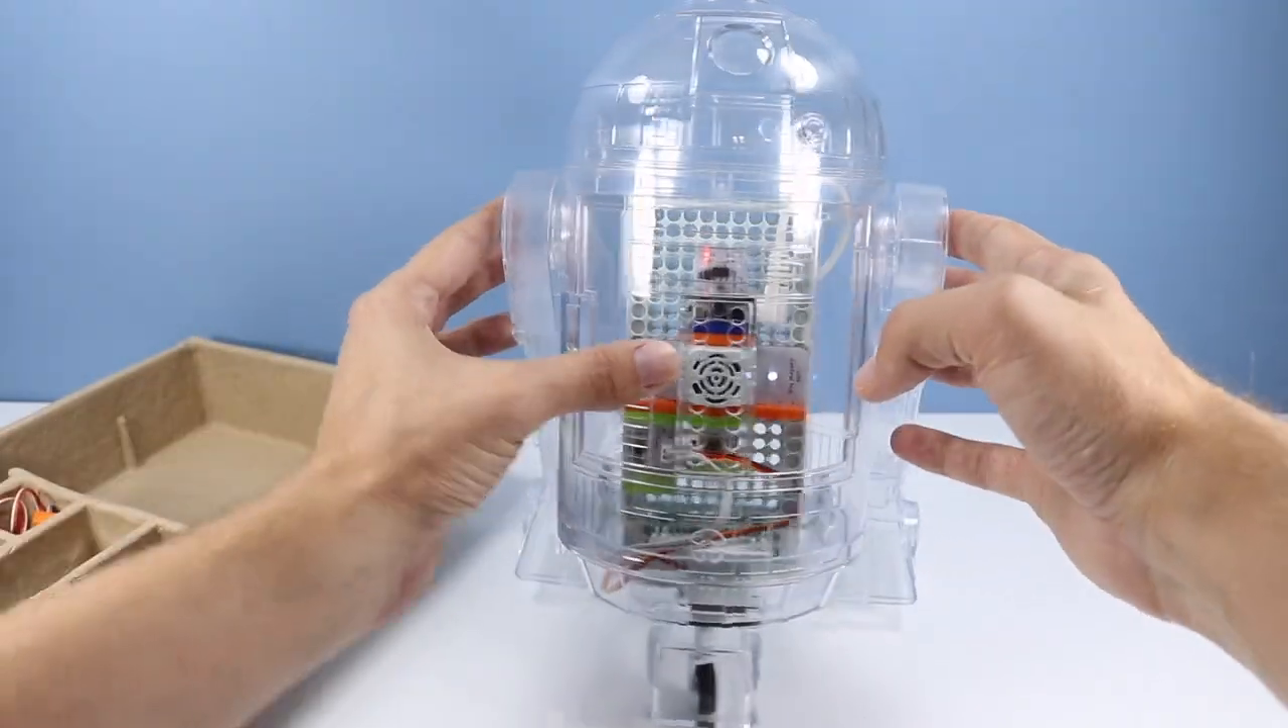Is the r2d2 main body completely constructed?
Yes.